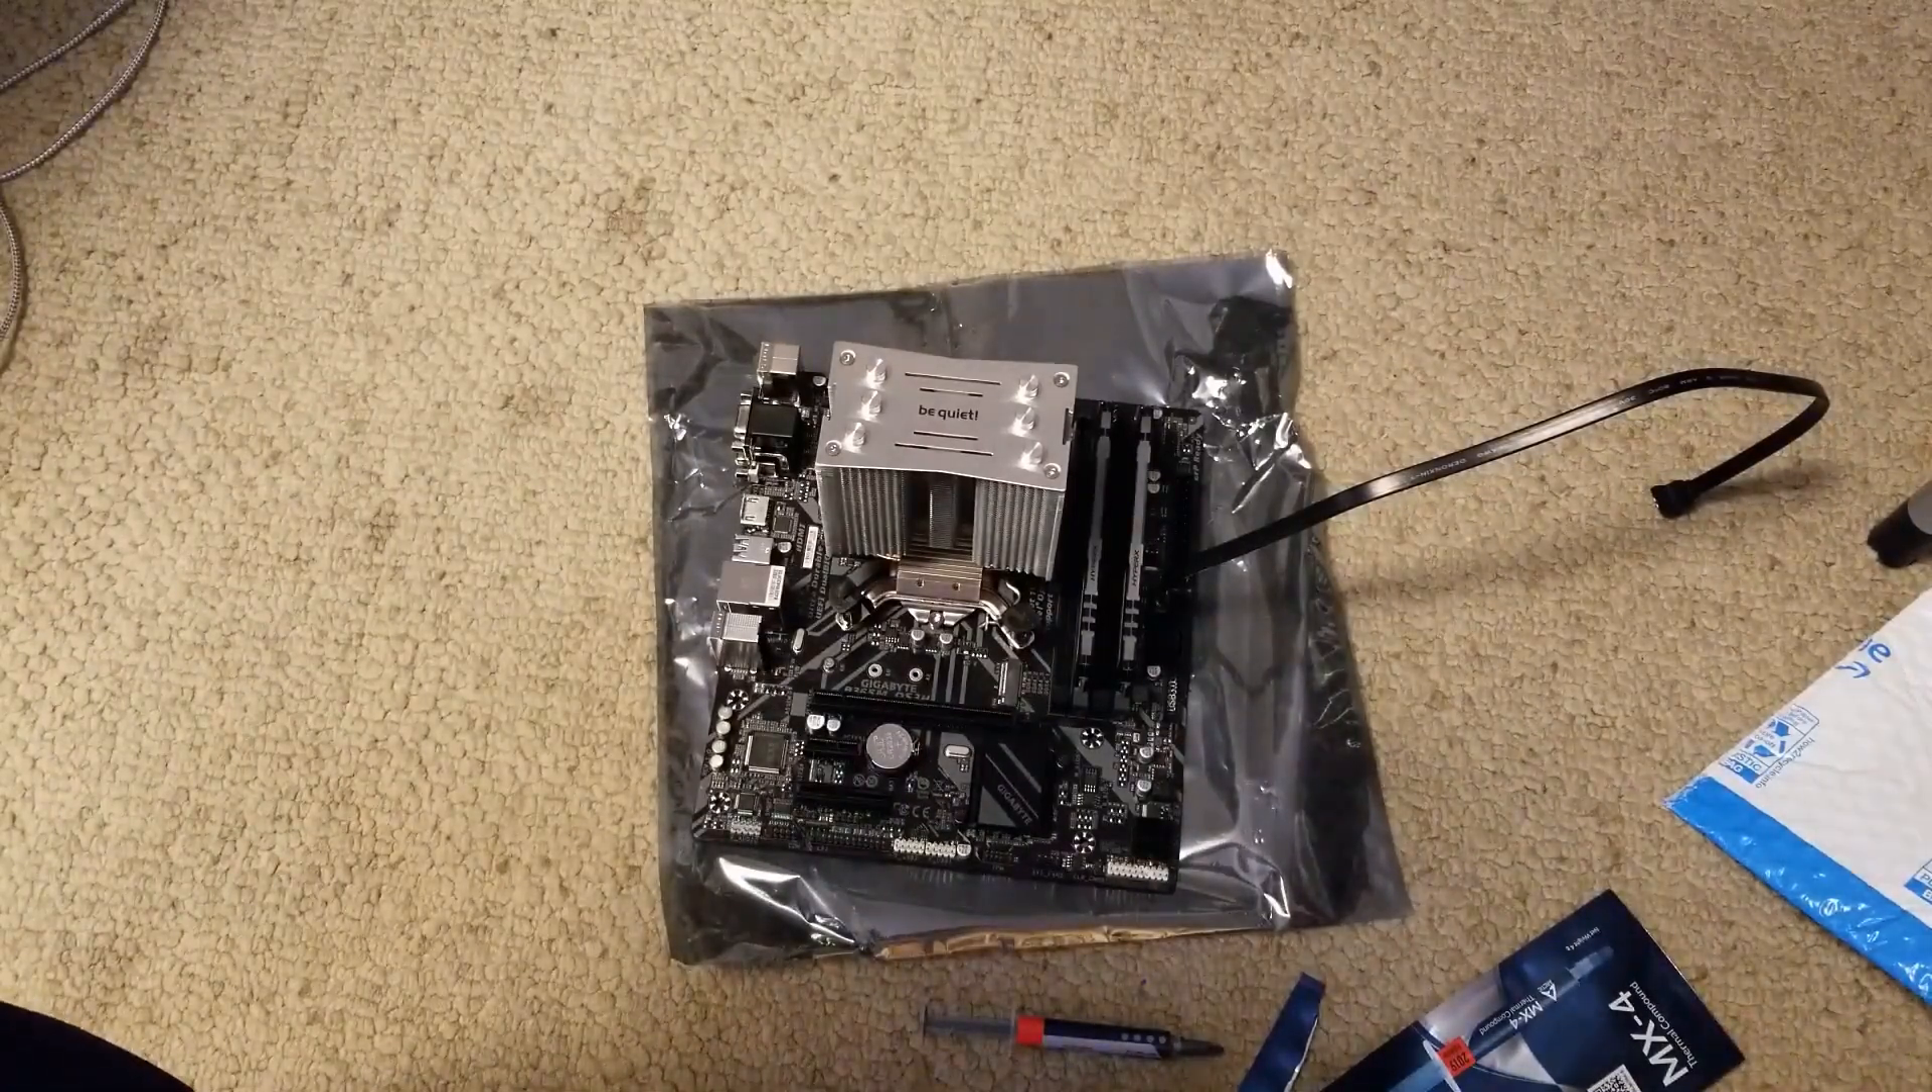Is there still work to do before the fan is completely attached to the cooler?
Yes.